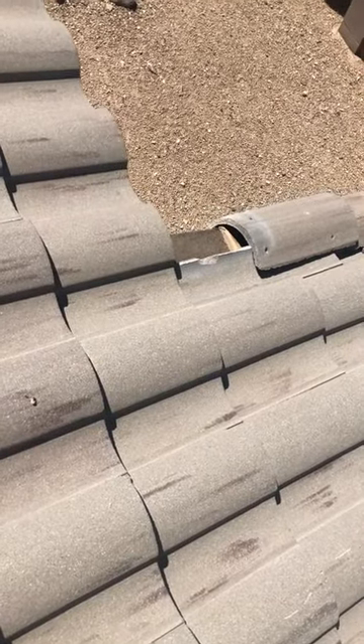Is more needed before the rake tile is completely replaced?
Yes.